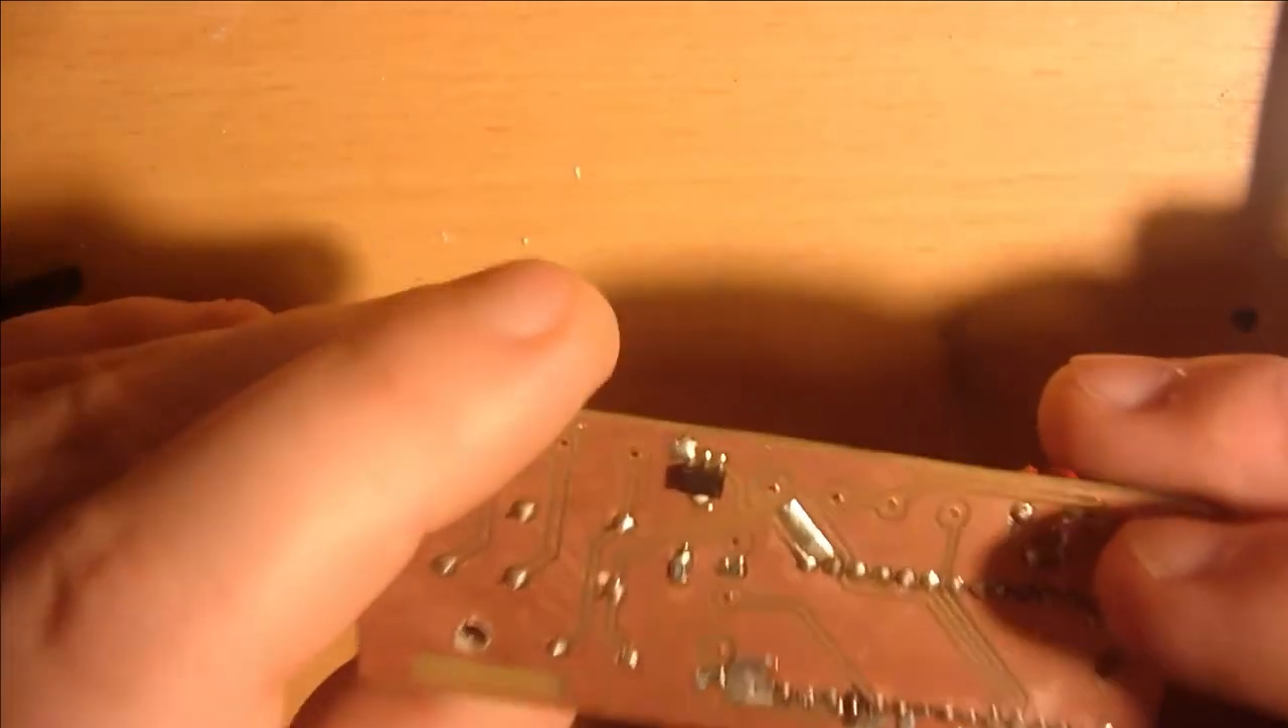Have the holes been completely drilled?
Yes.